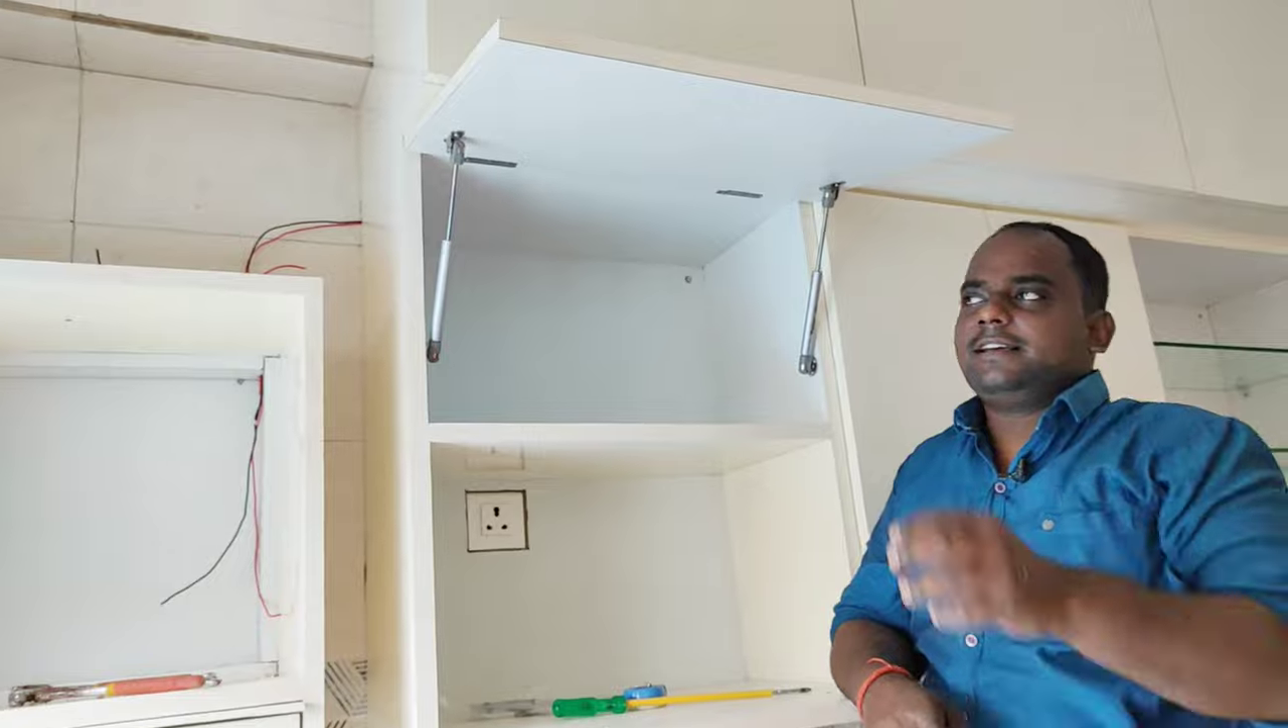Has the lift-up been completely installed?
Yes.